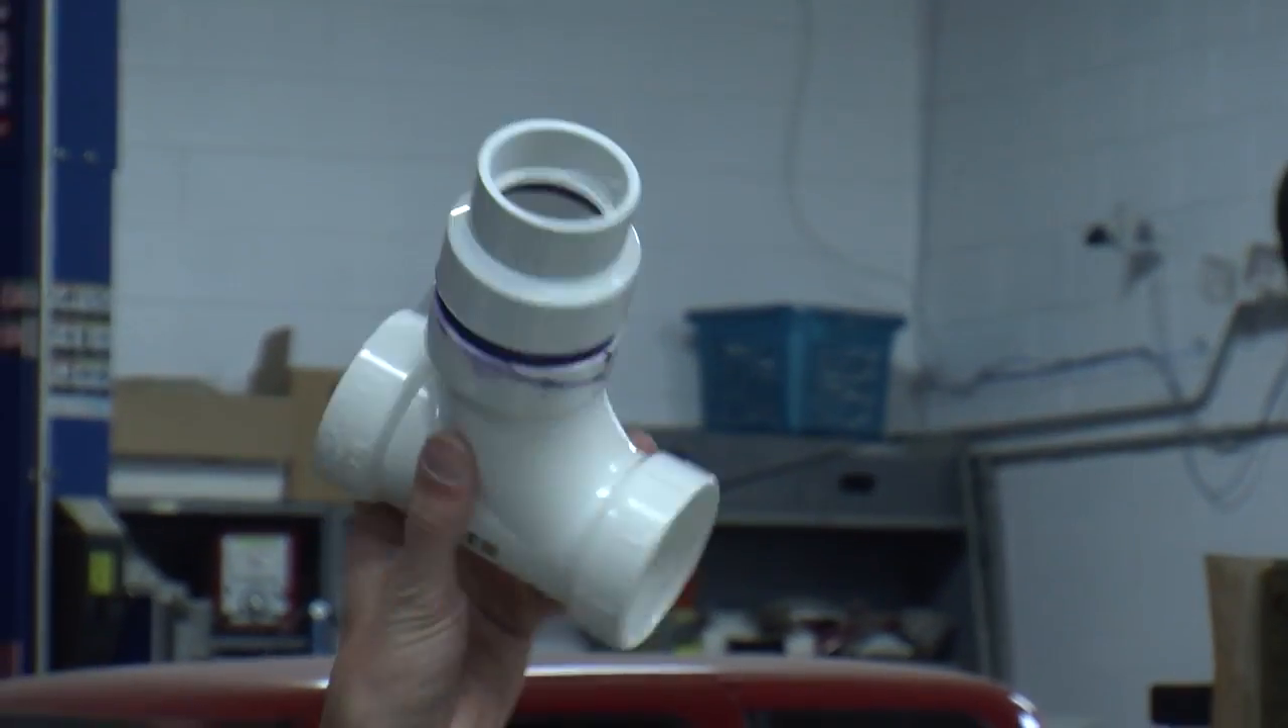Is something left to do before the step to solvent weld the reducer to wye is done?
No.